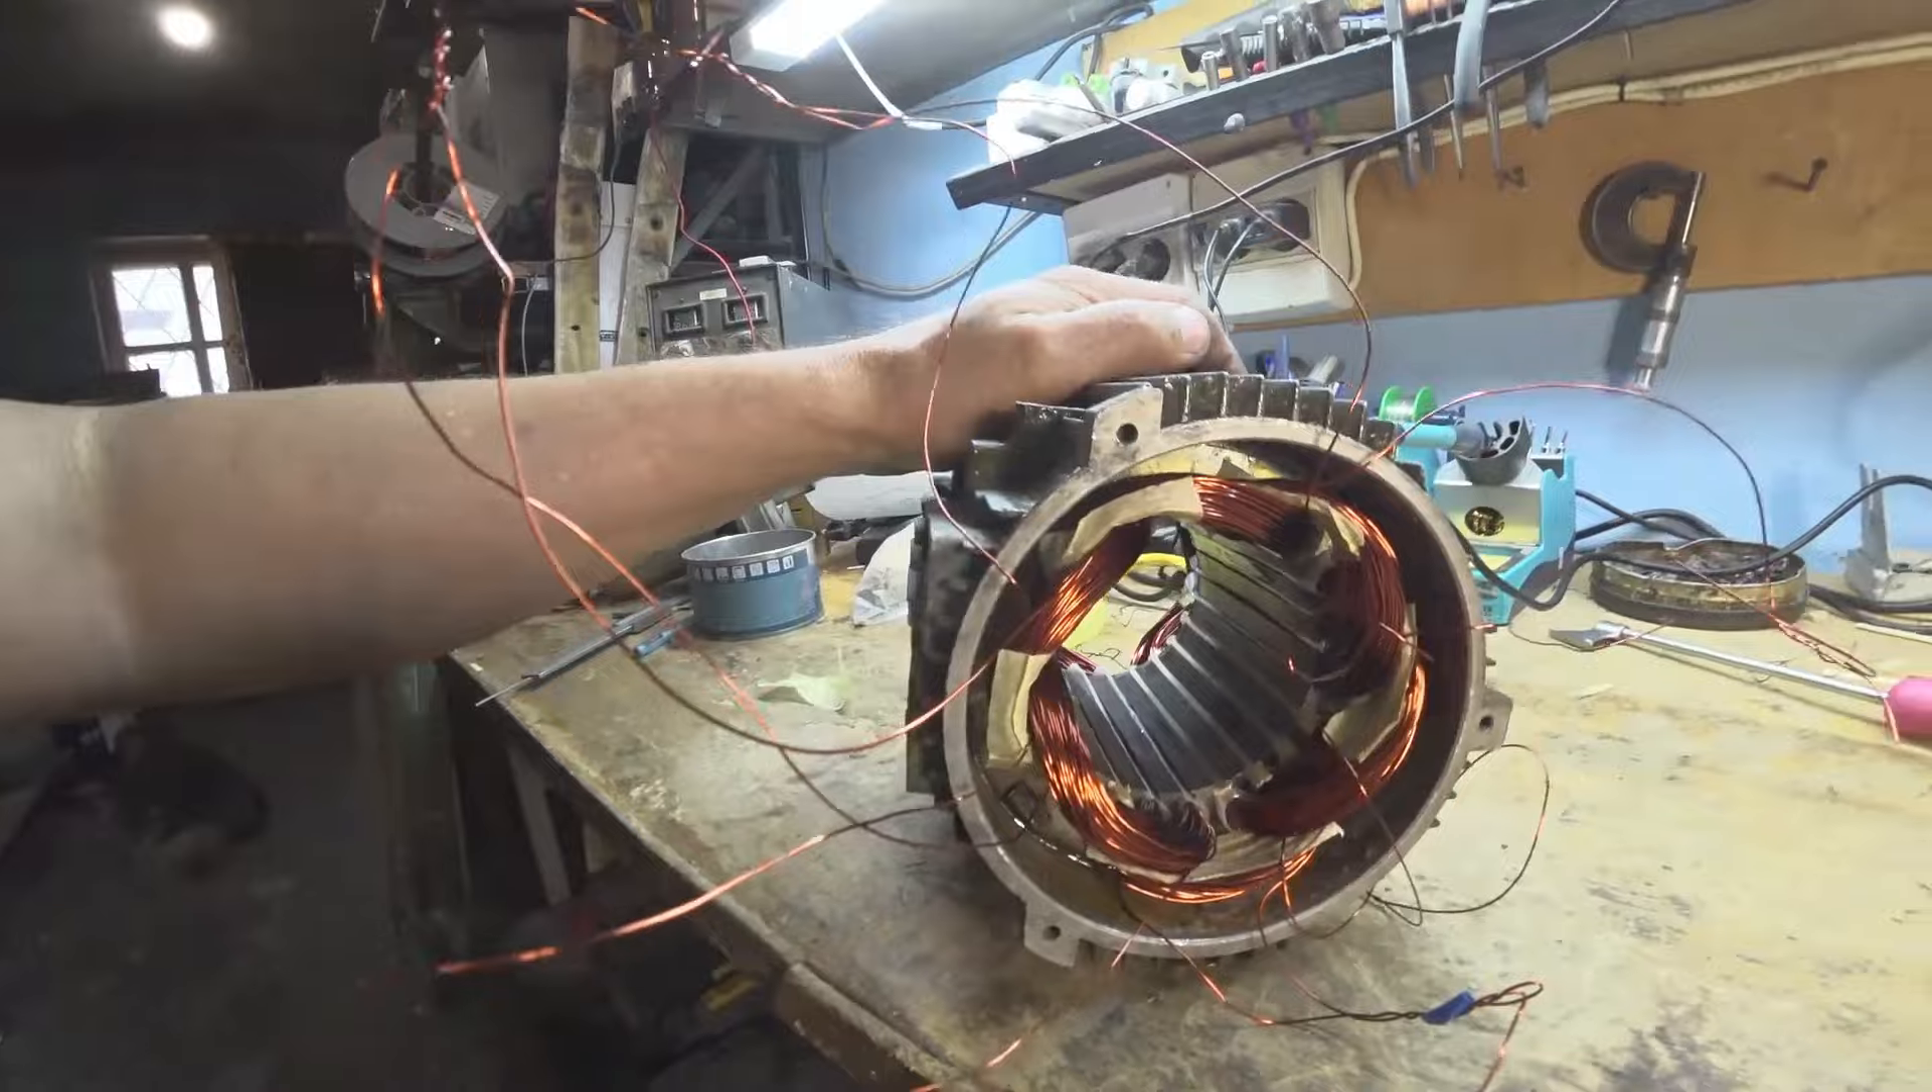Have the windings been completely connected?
No.